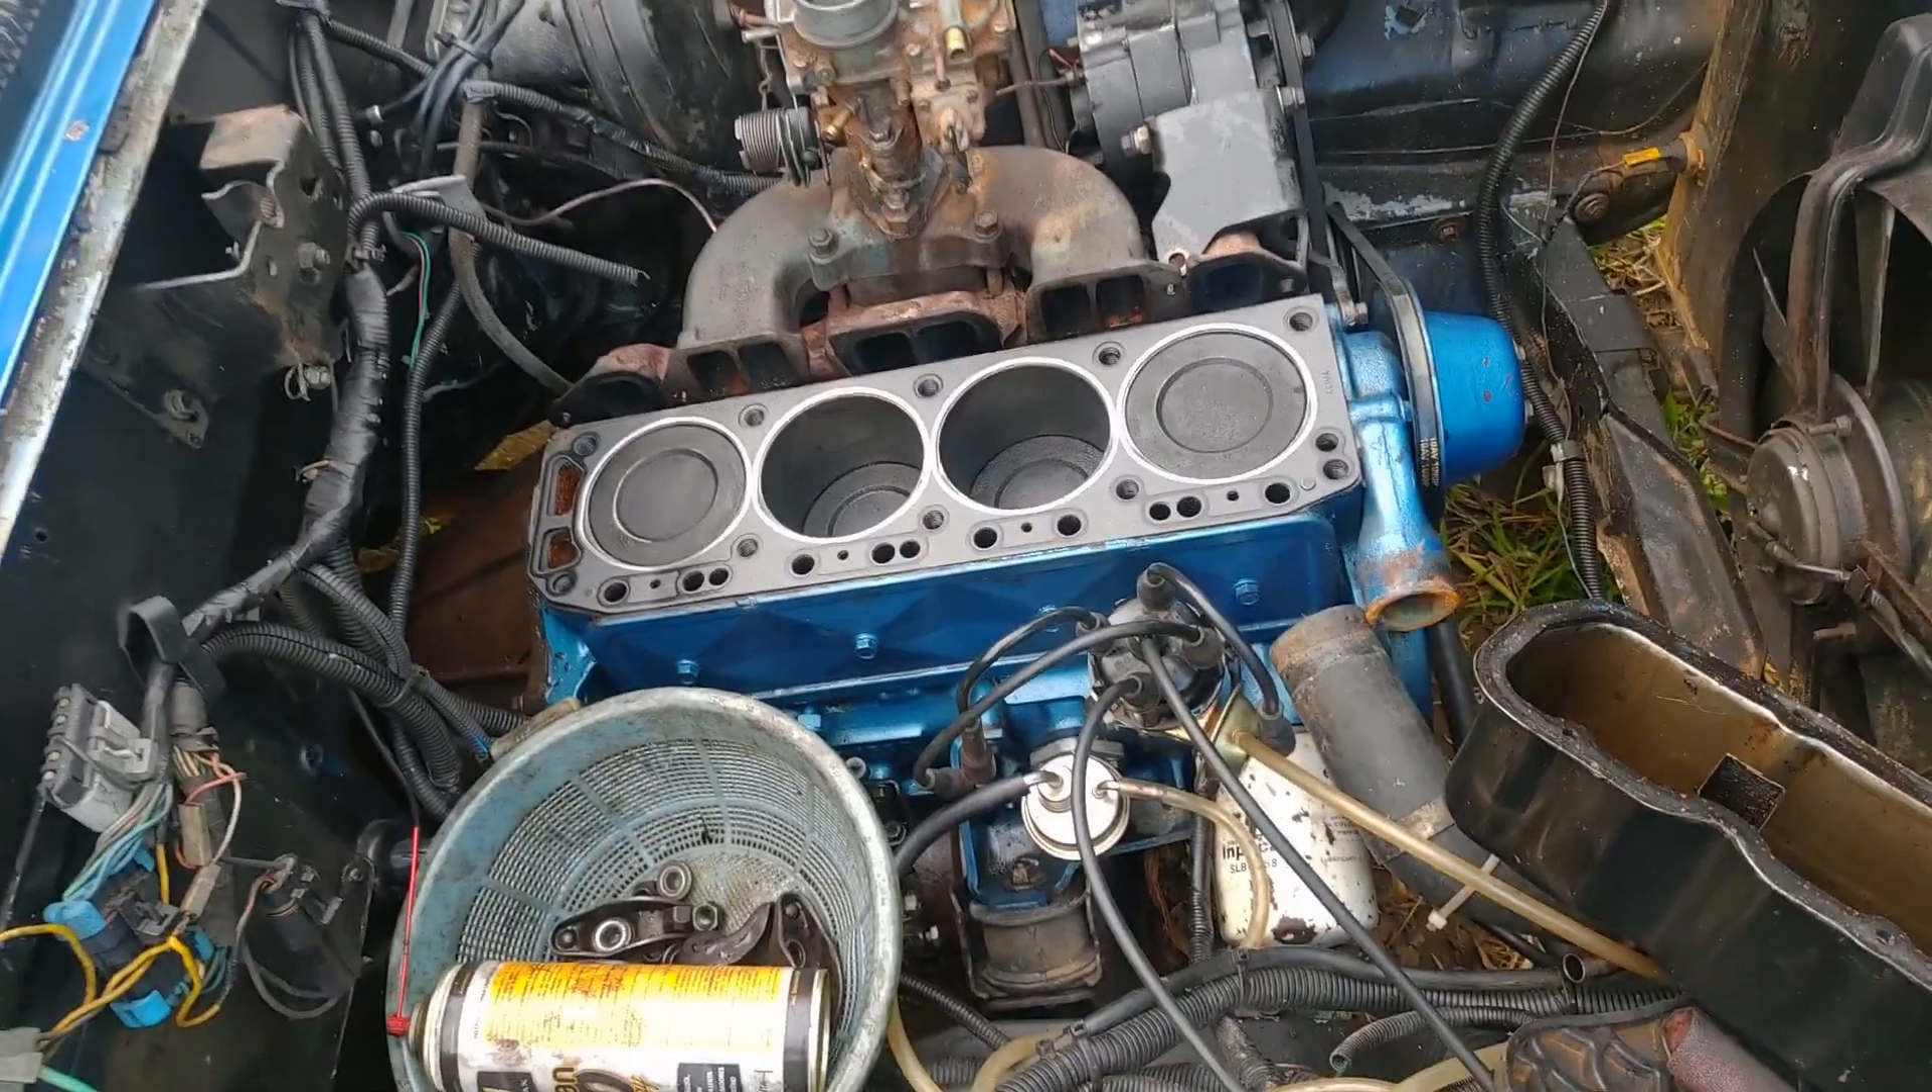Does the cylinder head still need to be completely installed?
Yes.